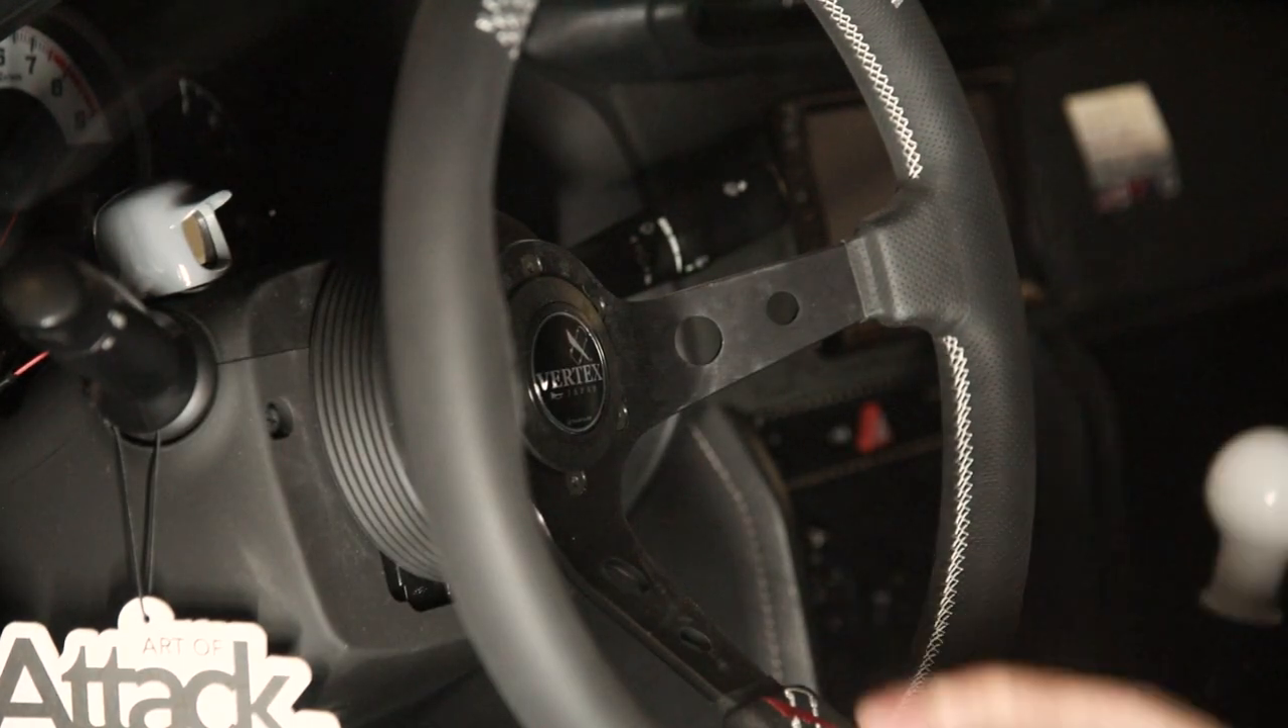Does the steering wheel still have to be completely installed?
No.